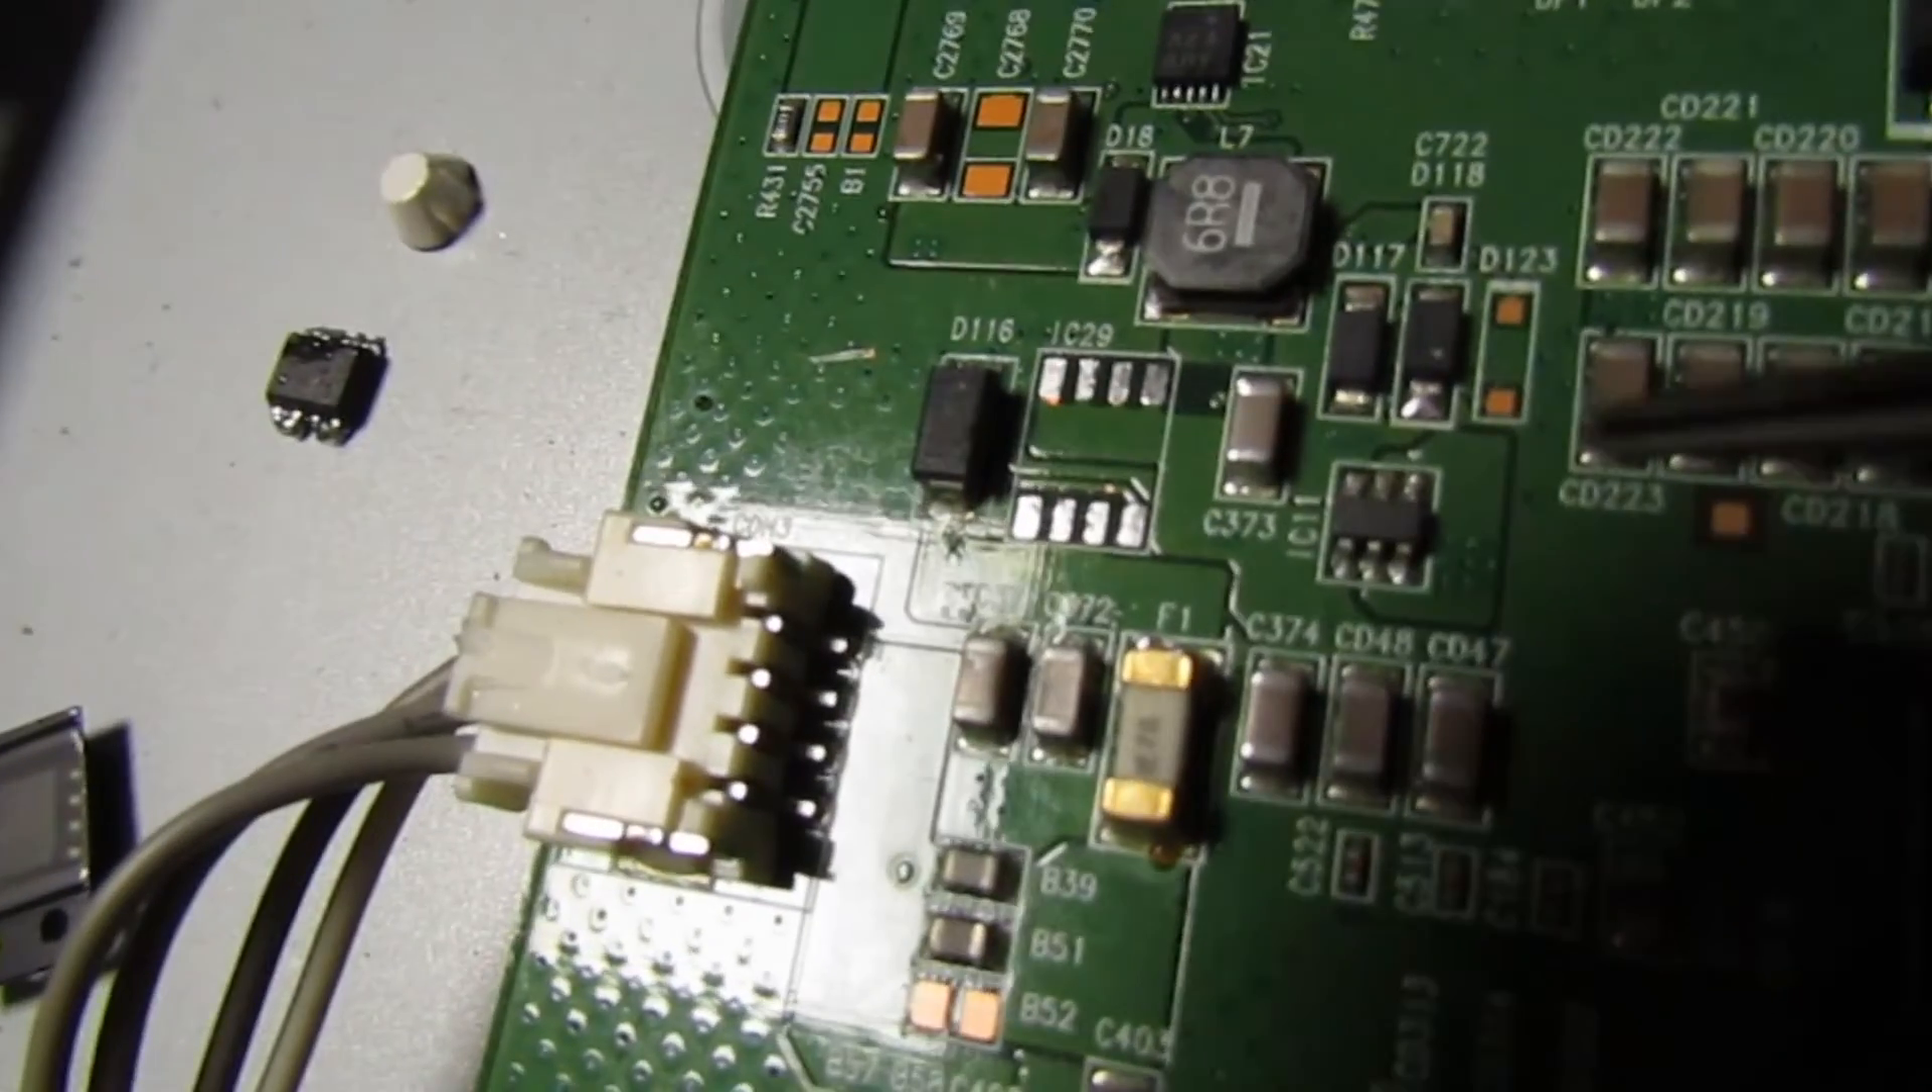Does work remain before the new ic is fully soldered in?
Yes.